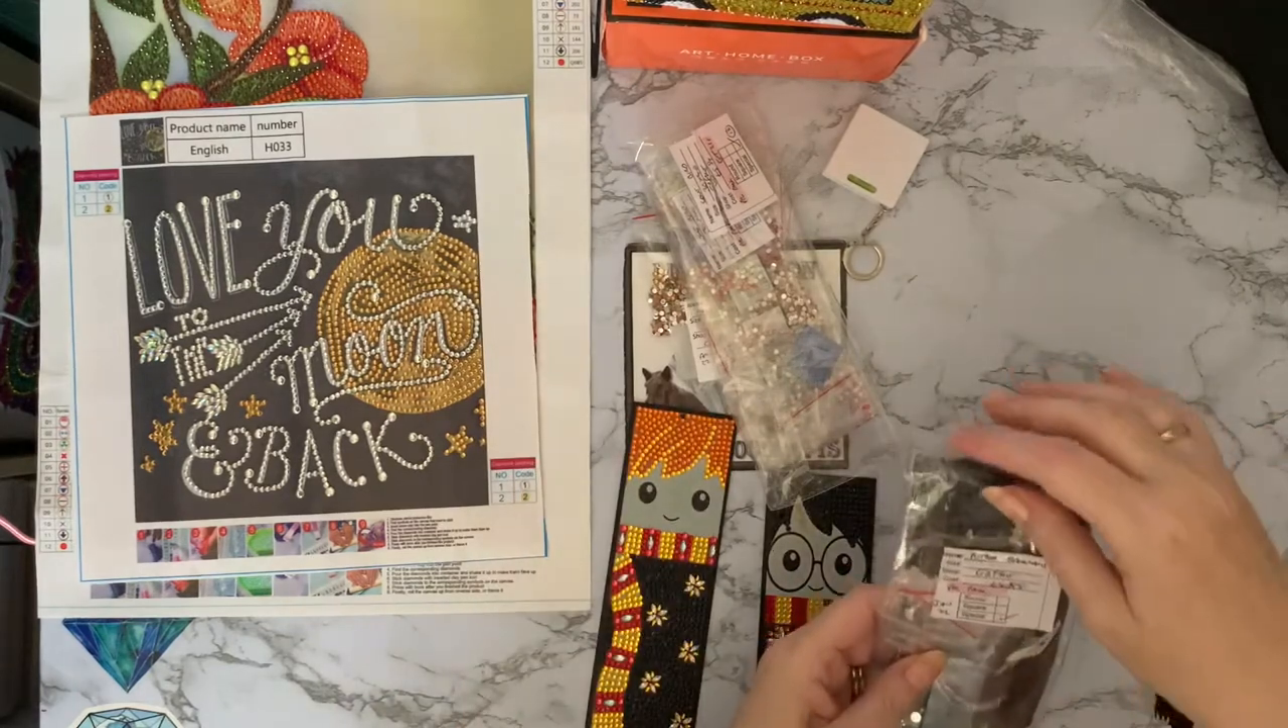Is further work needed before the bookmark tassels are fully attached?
Yes.